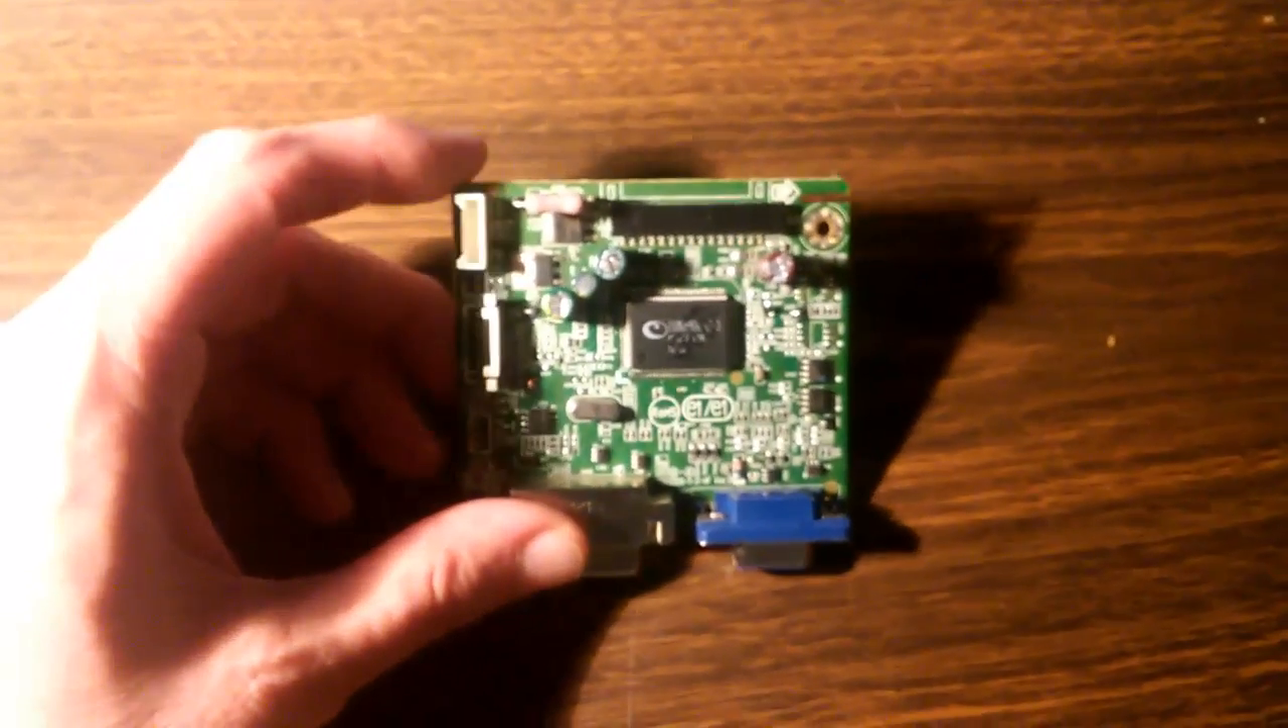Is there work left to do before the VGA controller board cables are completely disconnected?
No.